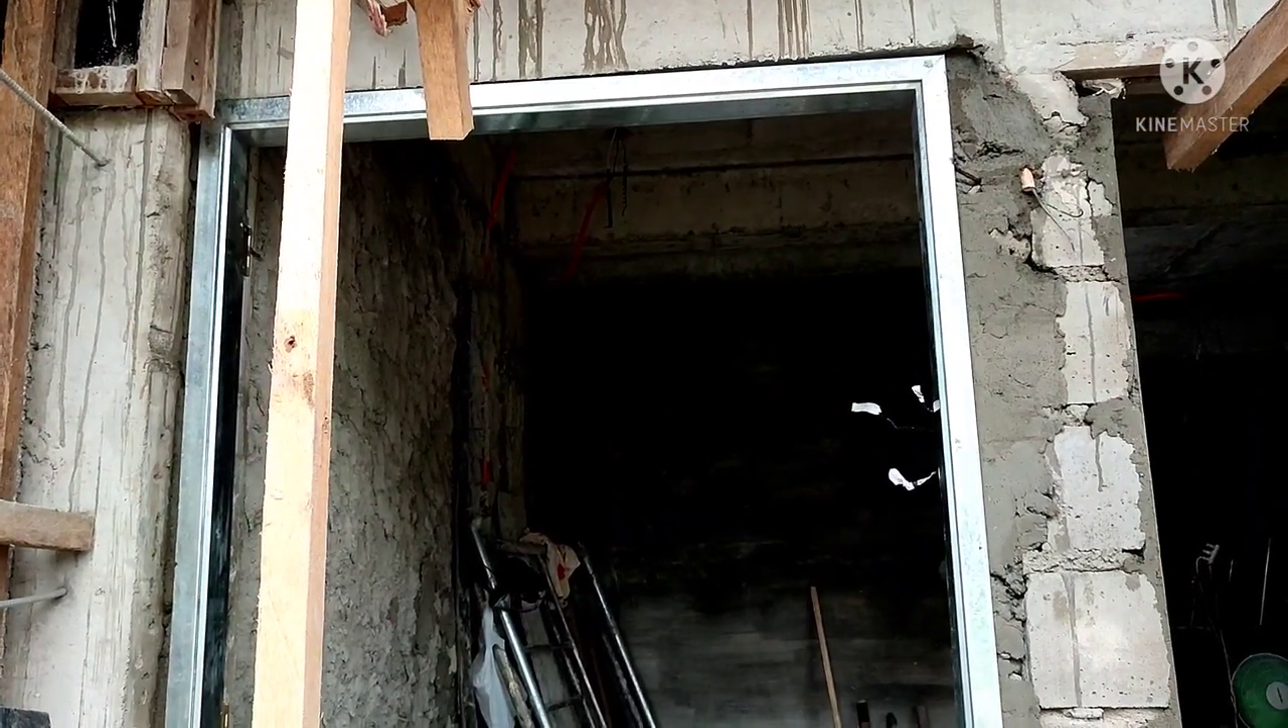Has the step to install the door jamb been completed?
Yes.